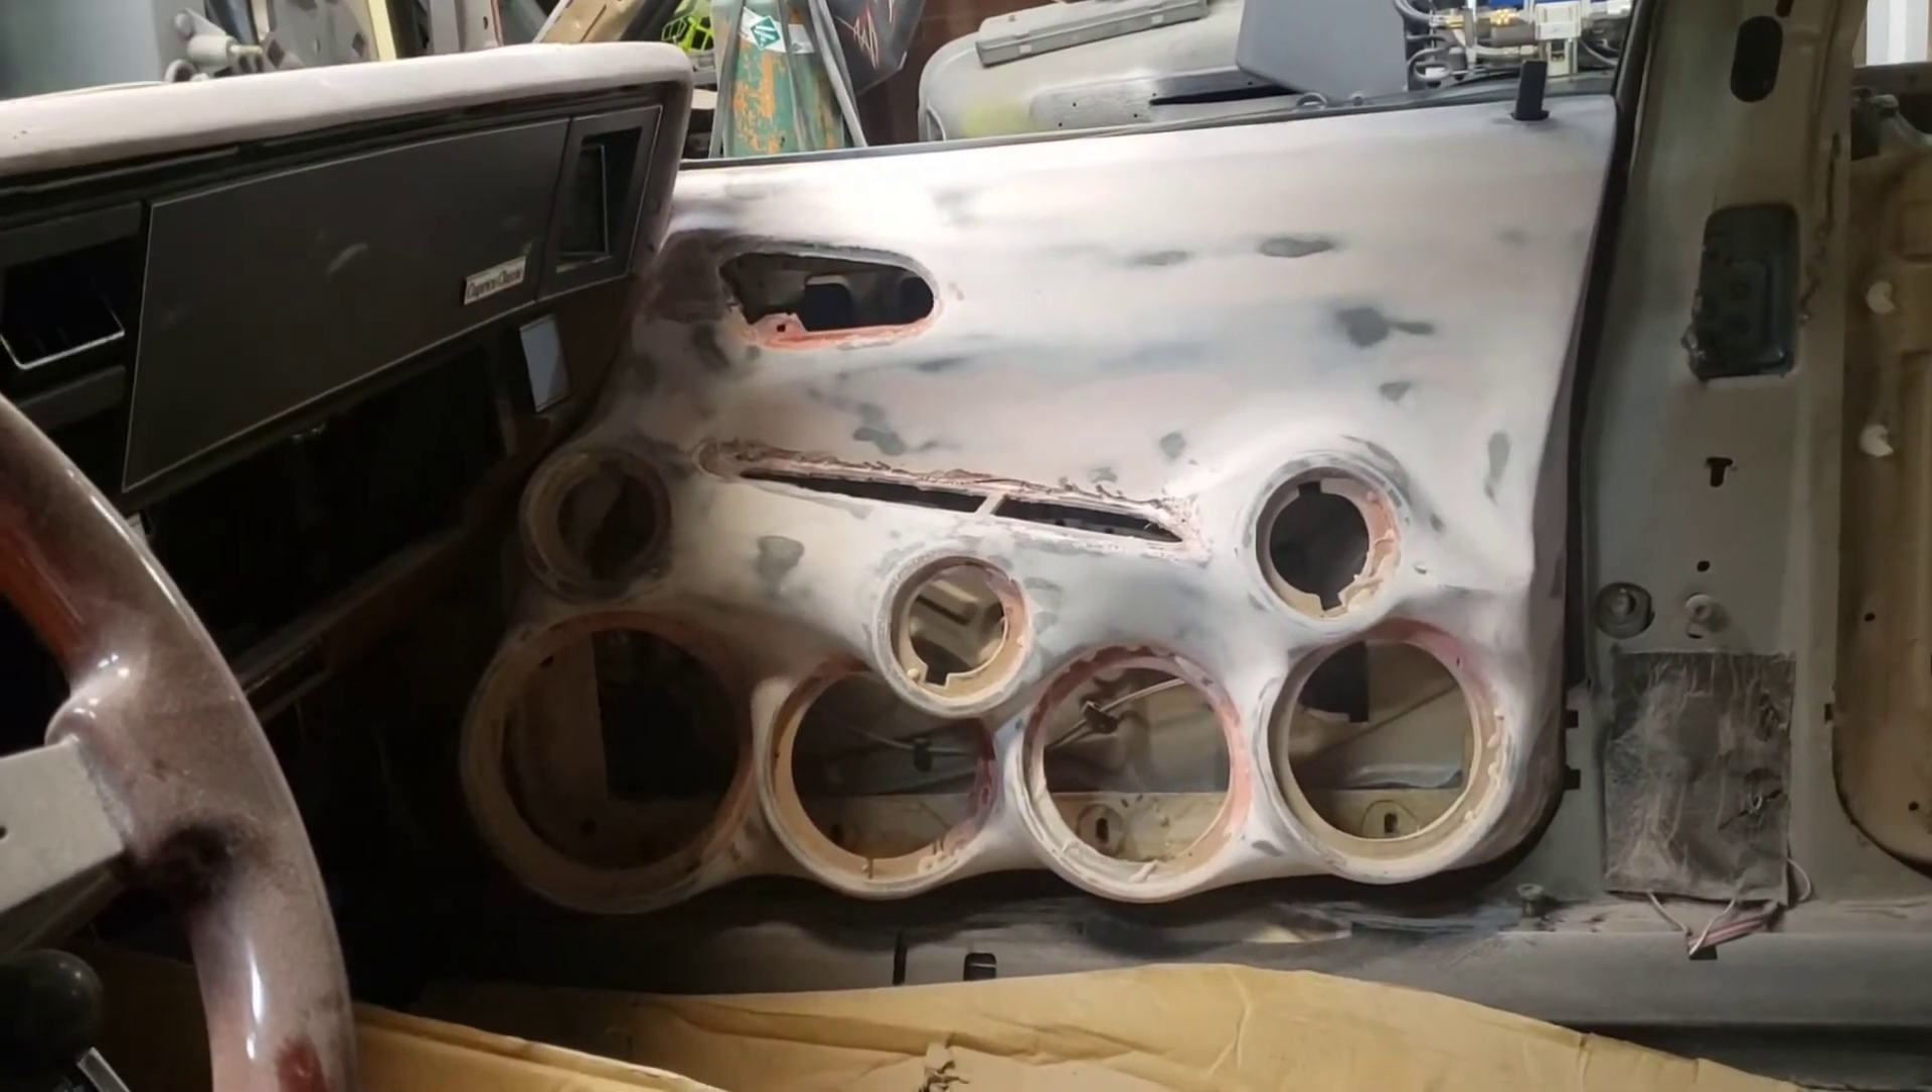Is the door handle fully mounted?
No.